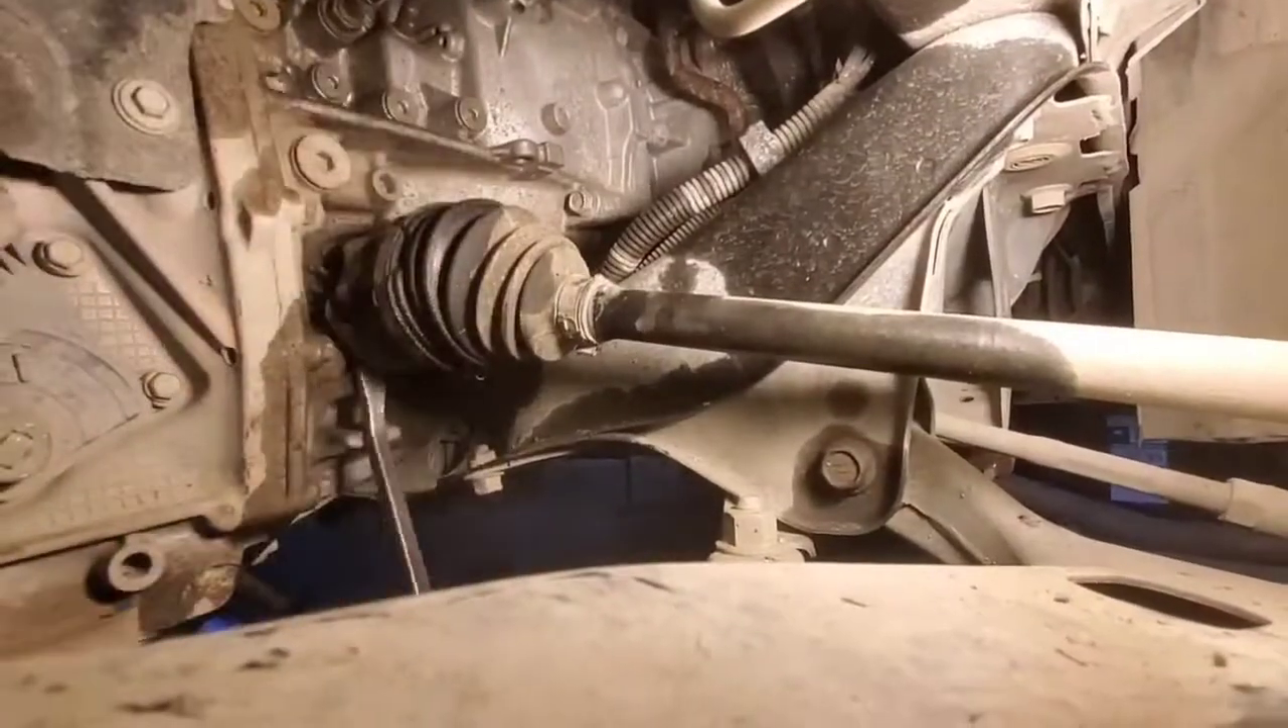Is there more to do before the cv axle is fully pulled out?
Yes.